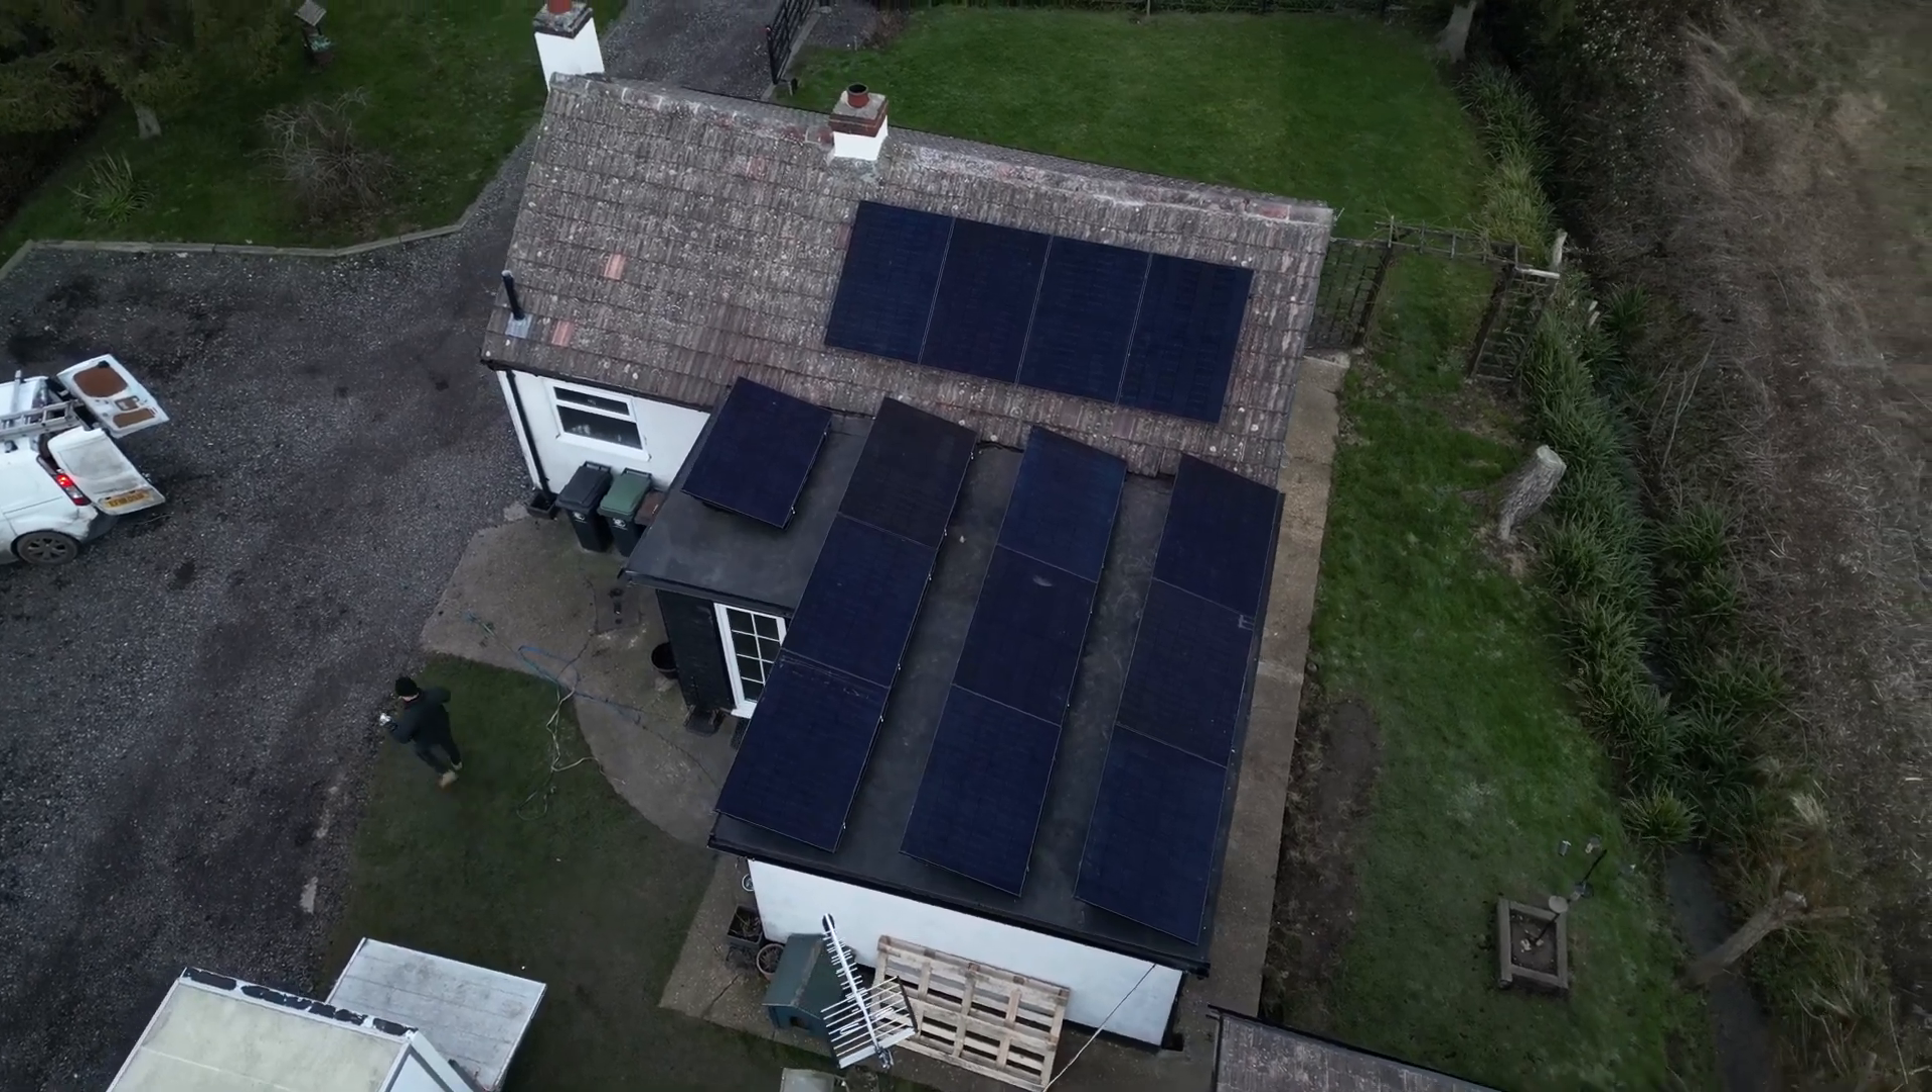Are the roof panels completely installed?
Yes.